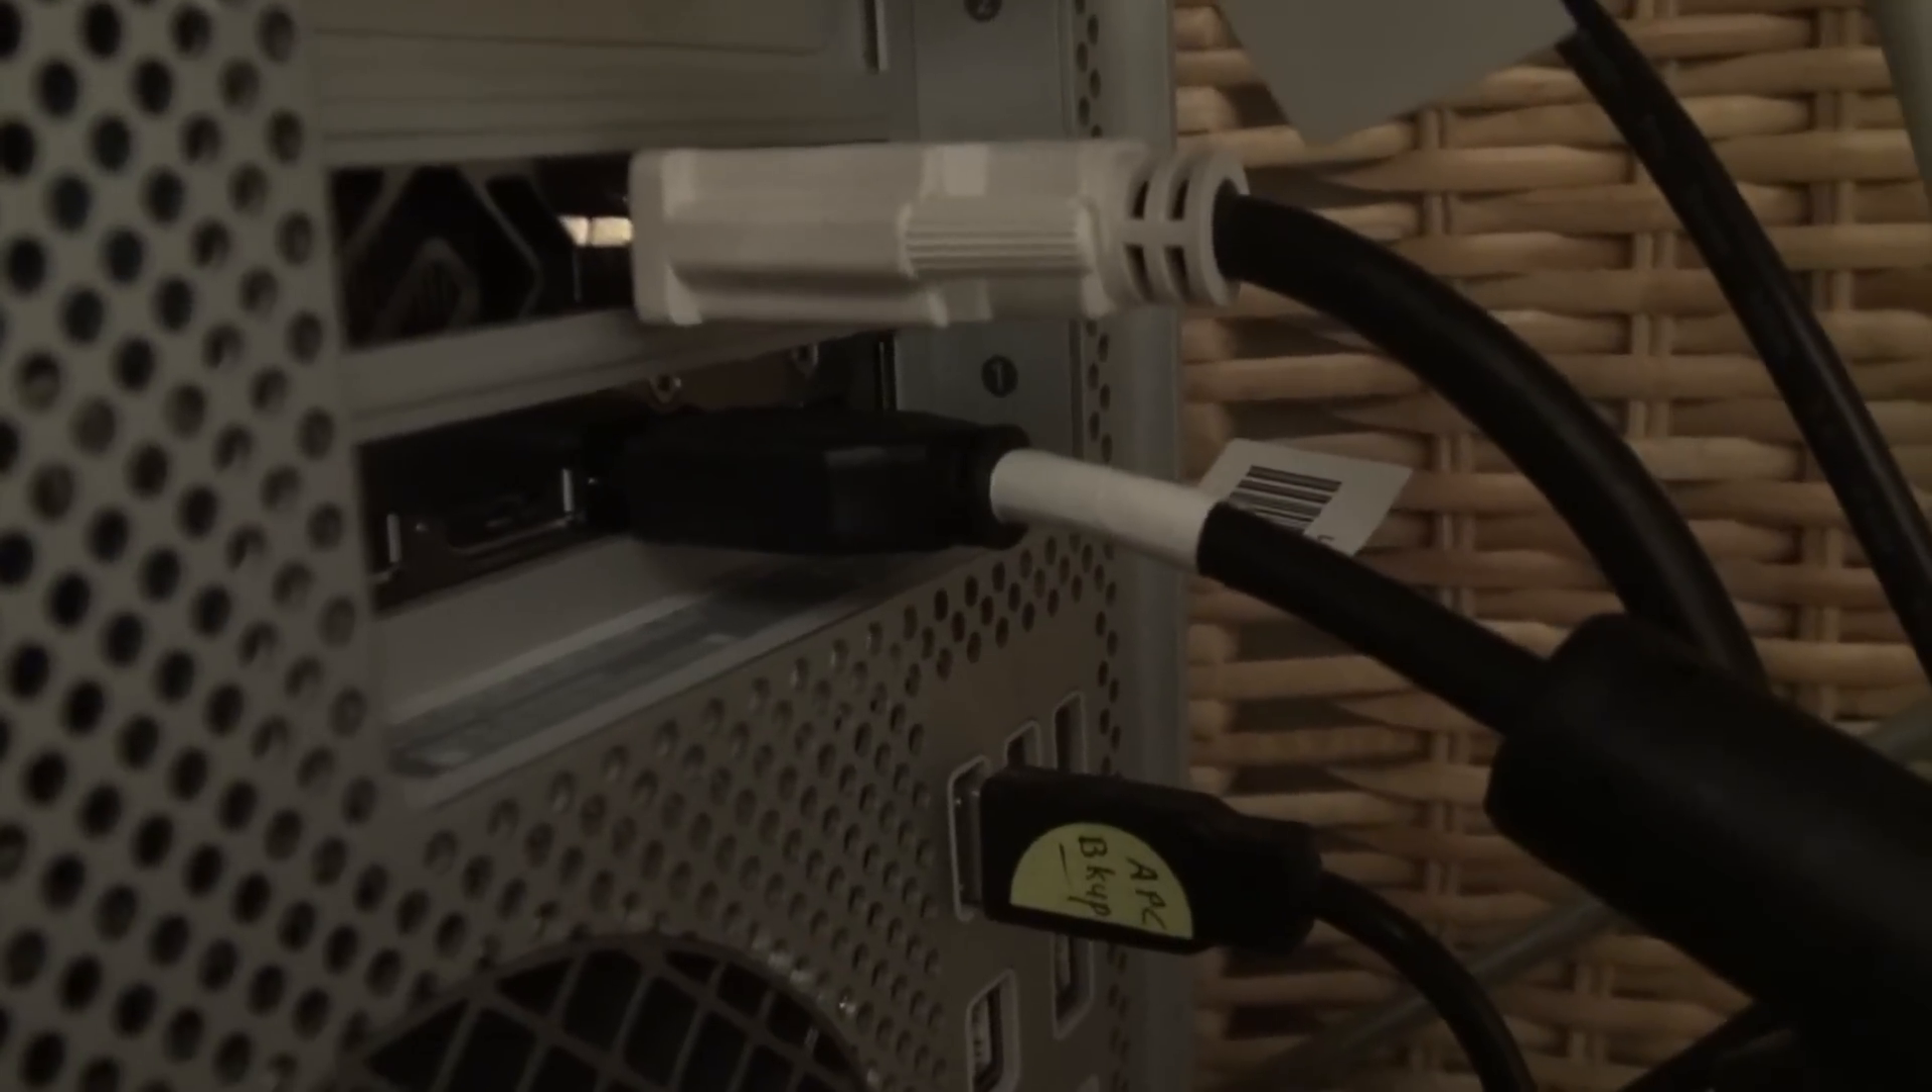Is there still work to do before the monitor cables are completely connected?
No.